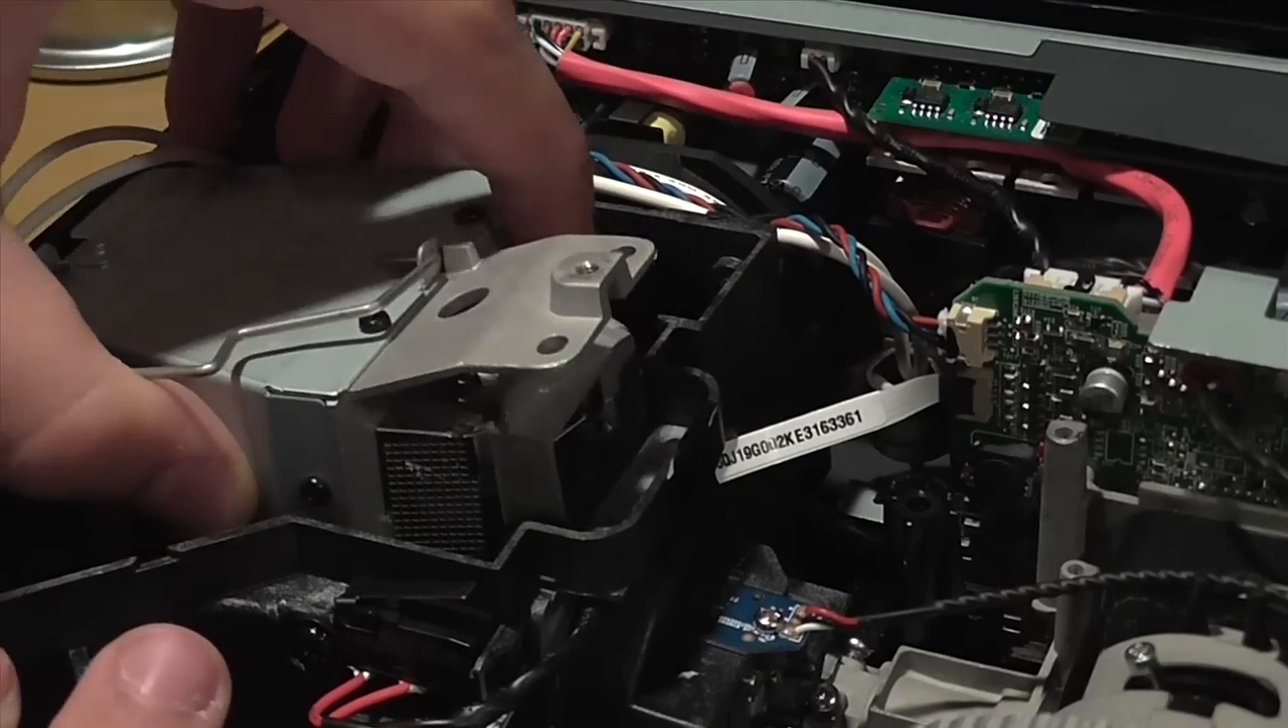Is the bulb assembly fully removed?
No.